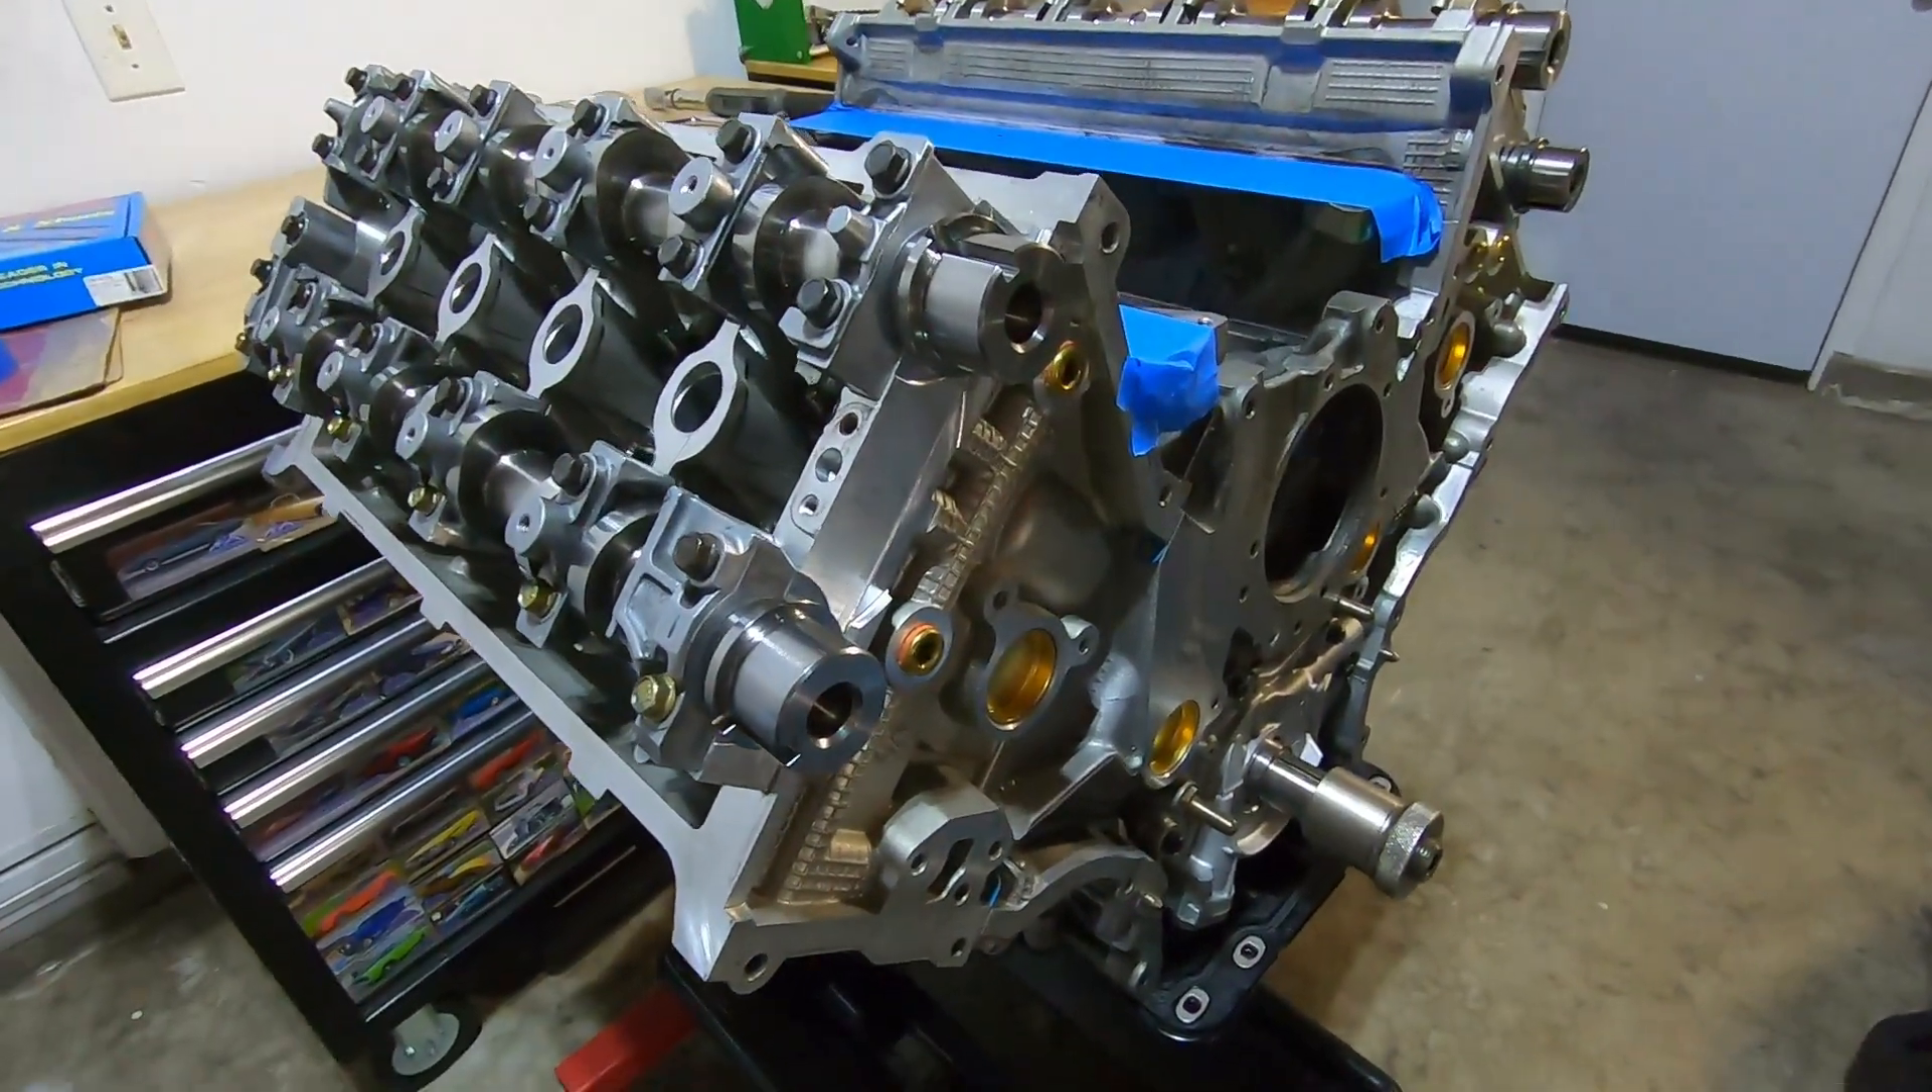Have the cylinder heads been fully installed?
Yes.